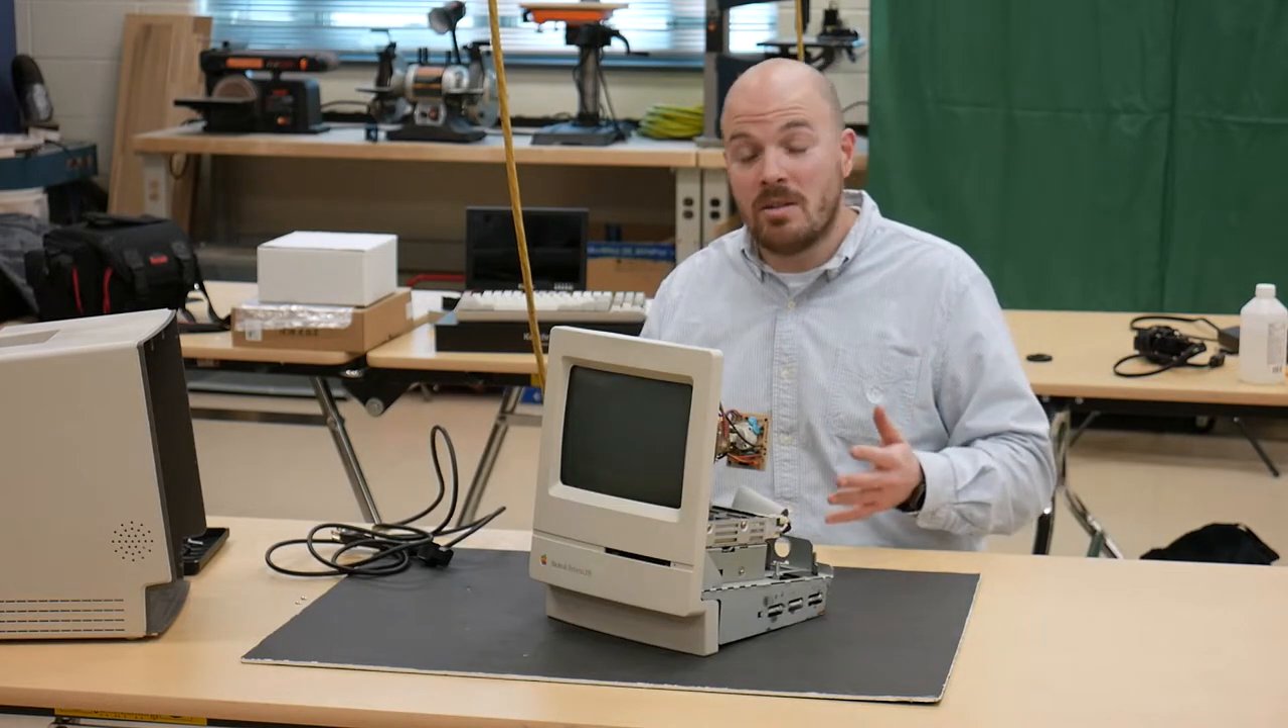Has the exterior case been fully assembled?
No.